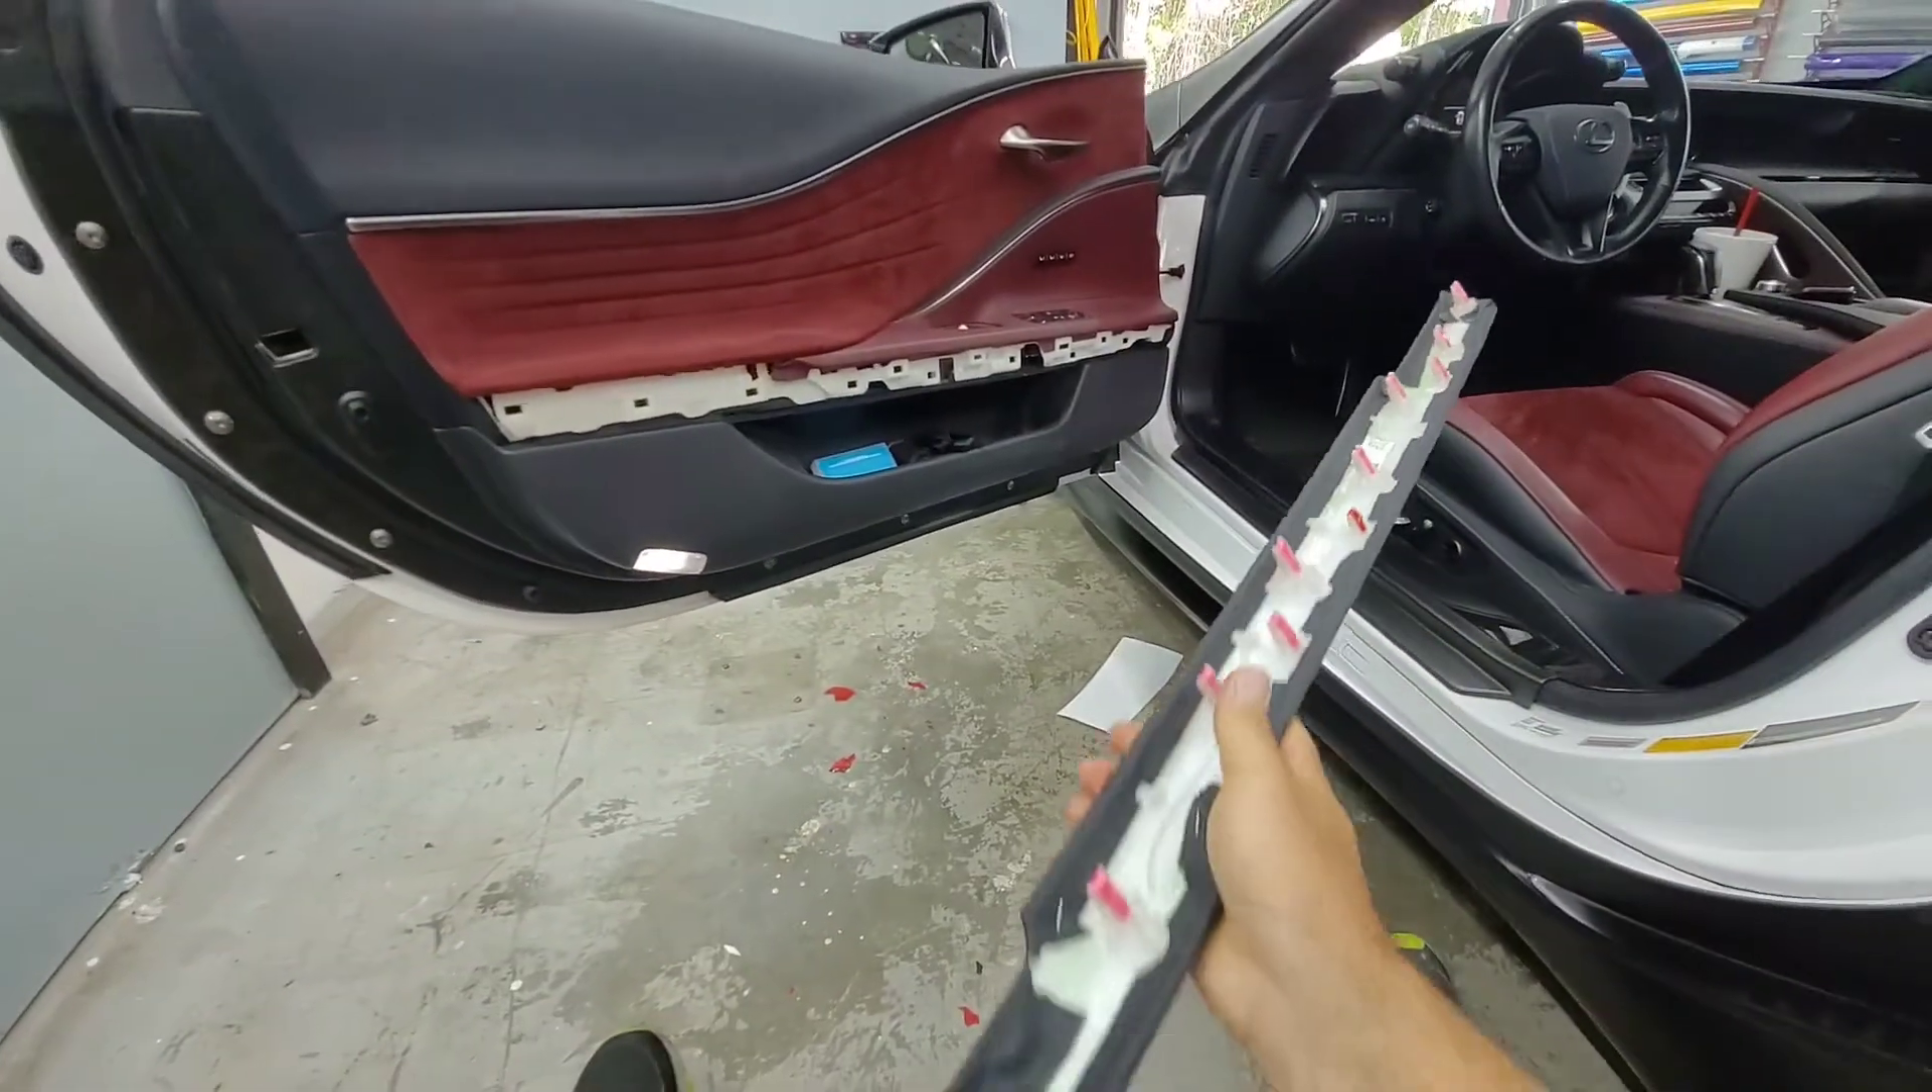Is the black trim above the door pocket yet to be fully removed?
No.